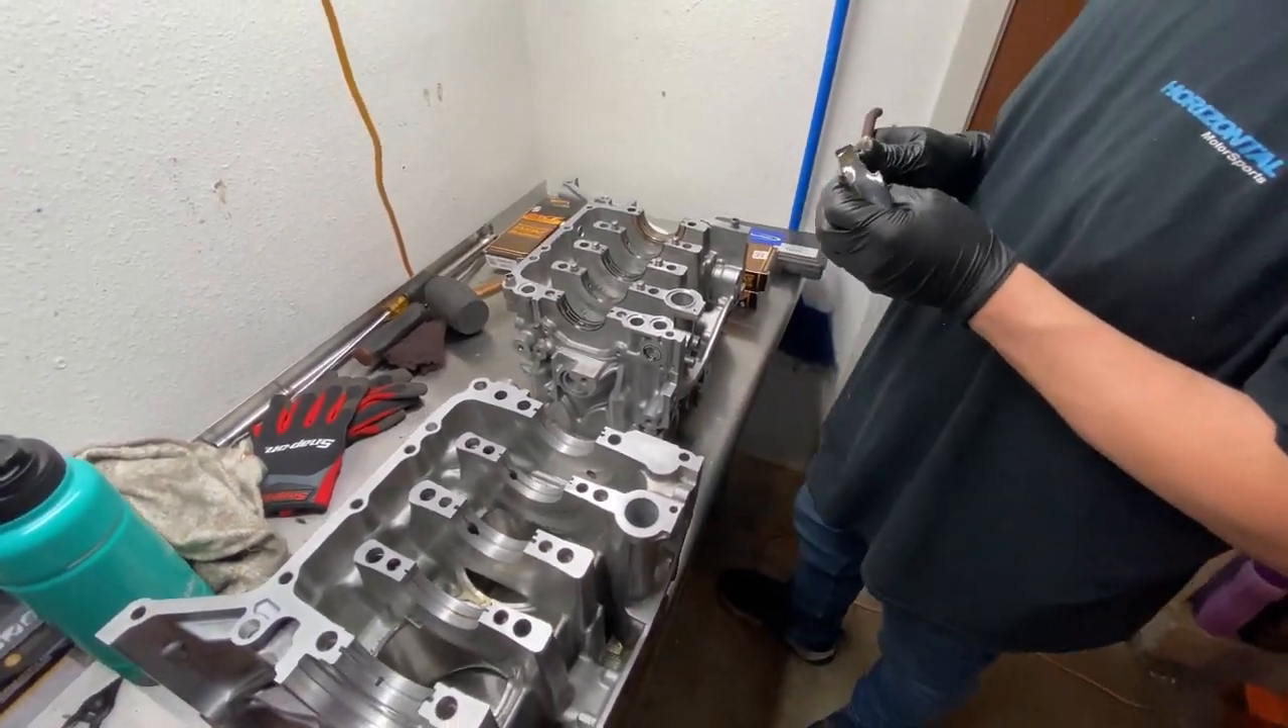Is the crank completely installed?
No.